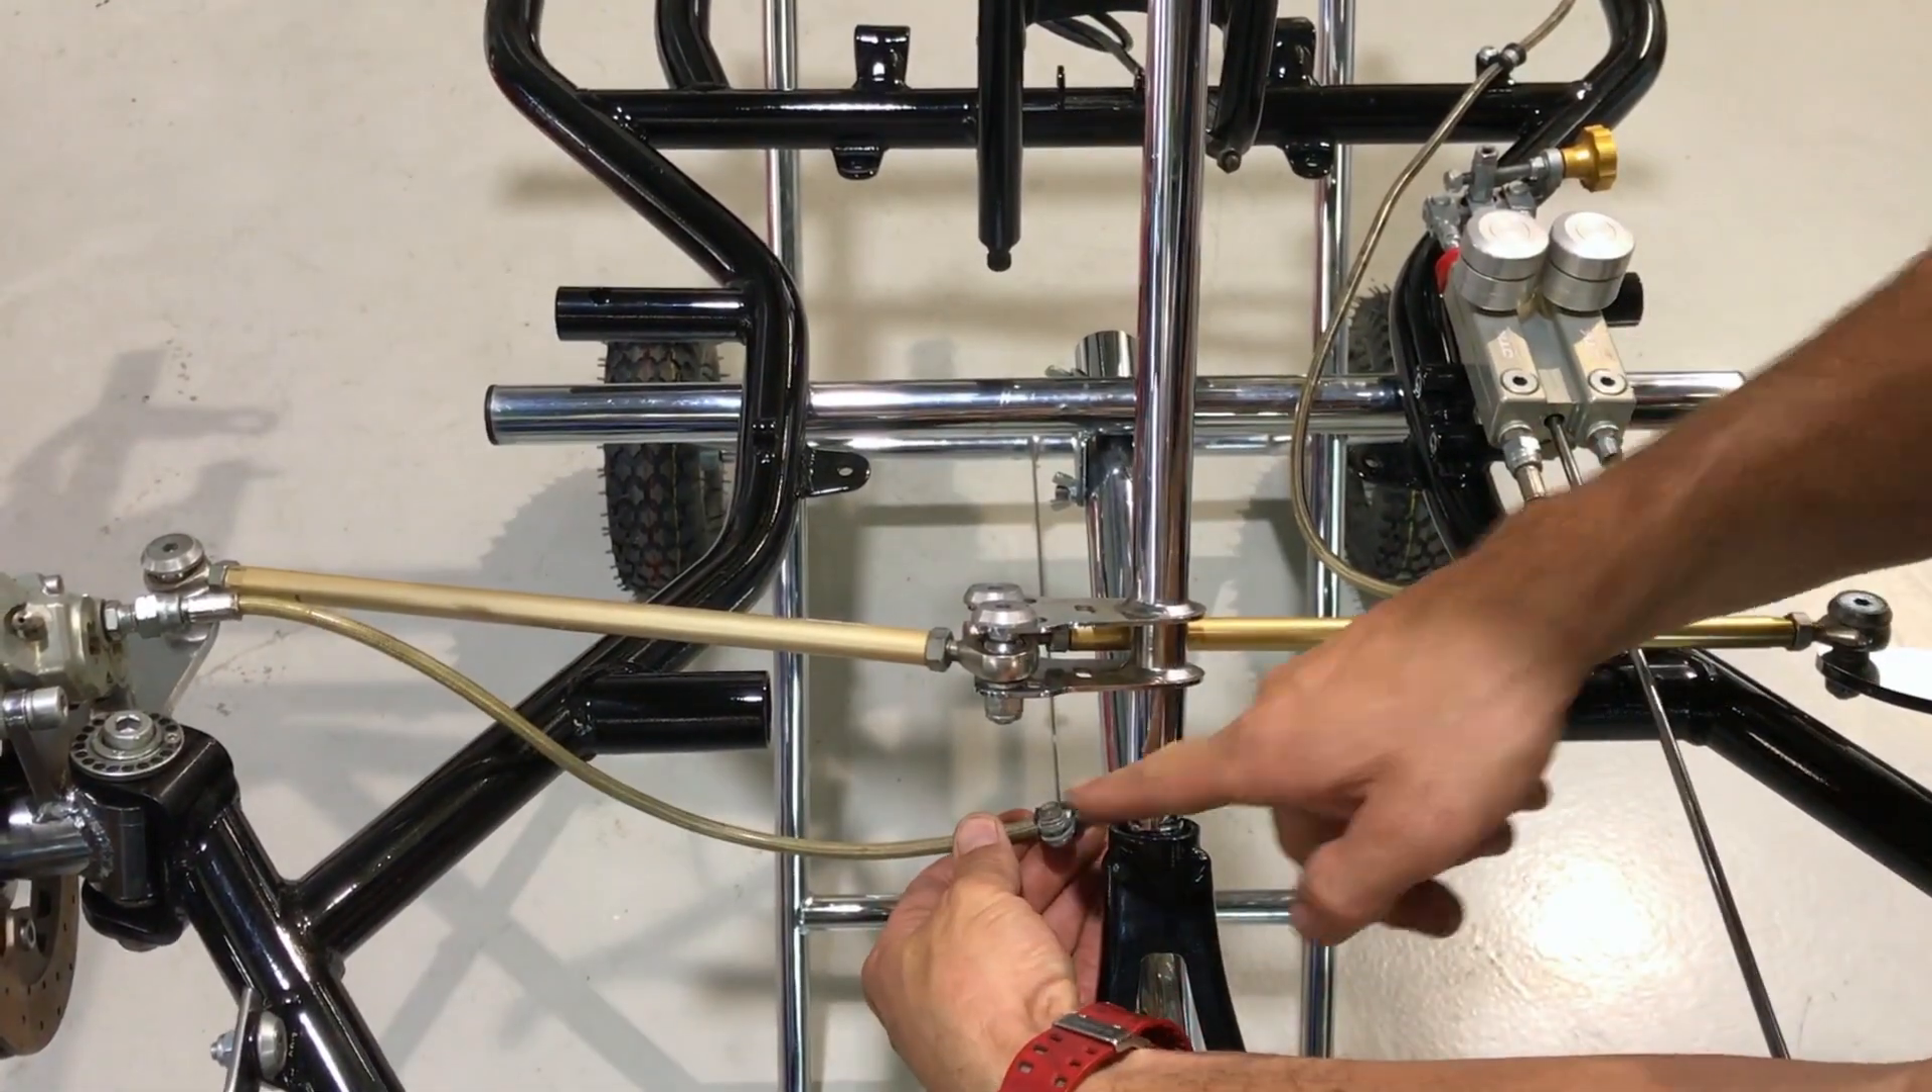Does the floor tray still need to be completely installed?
Yes.